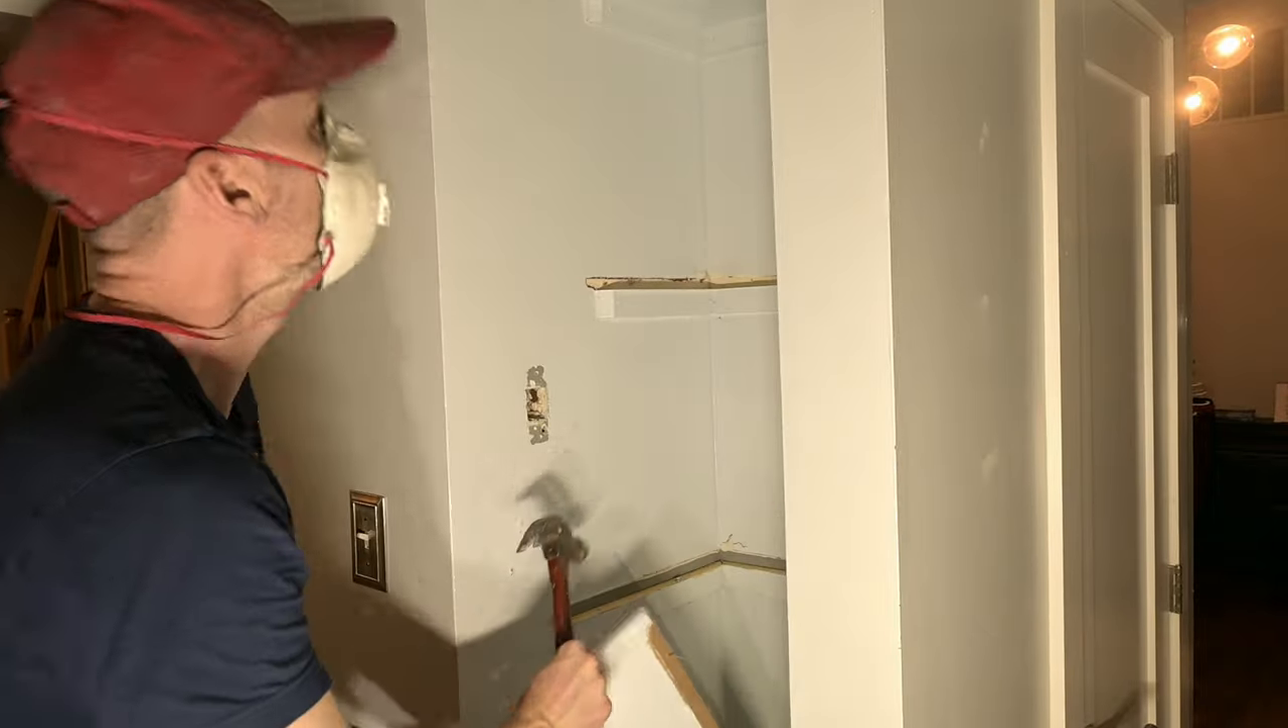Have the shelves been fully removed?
No.